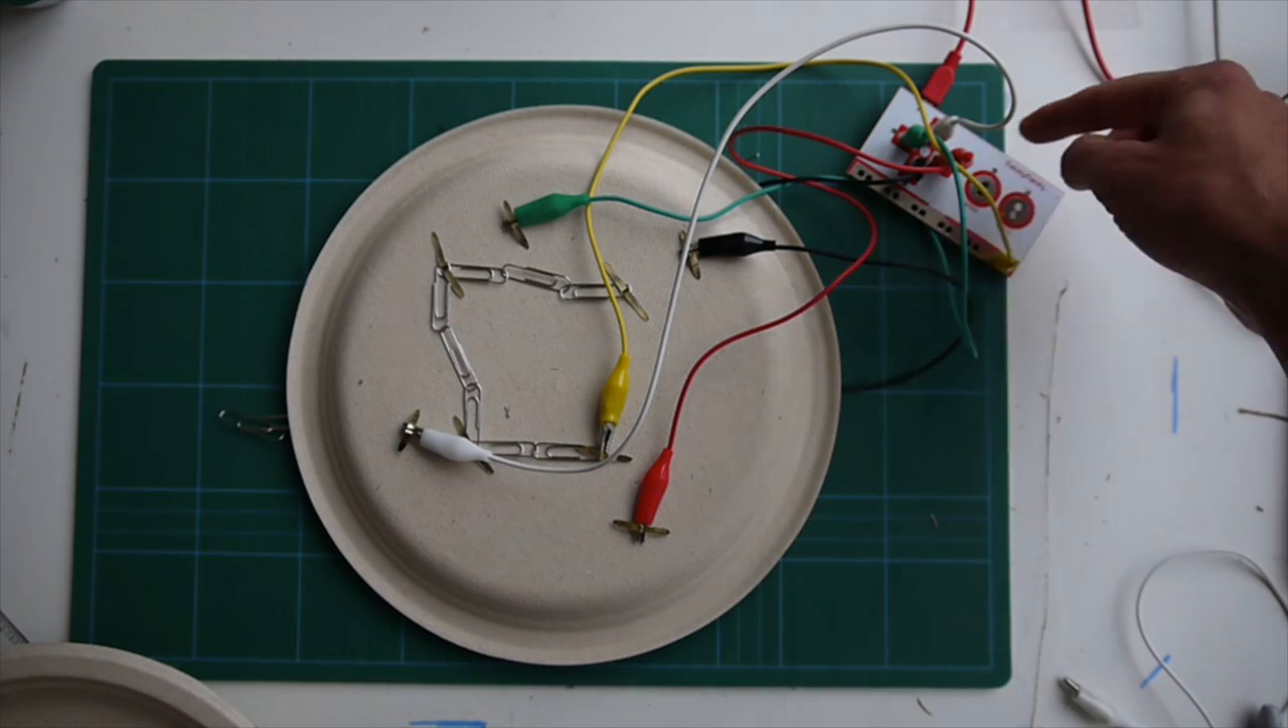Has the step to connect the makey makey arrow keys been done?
Yes.